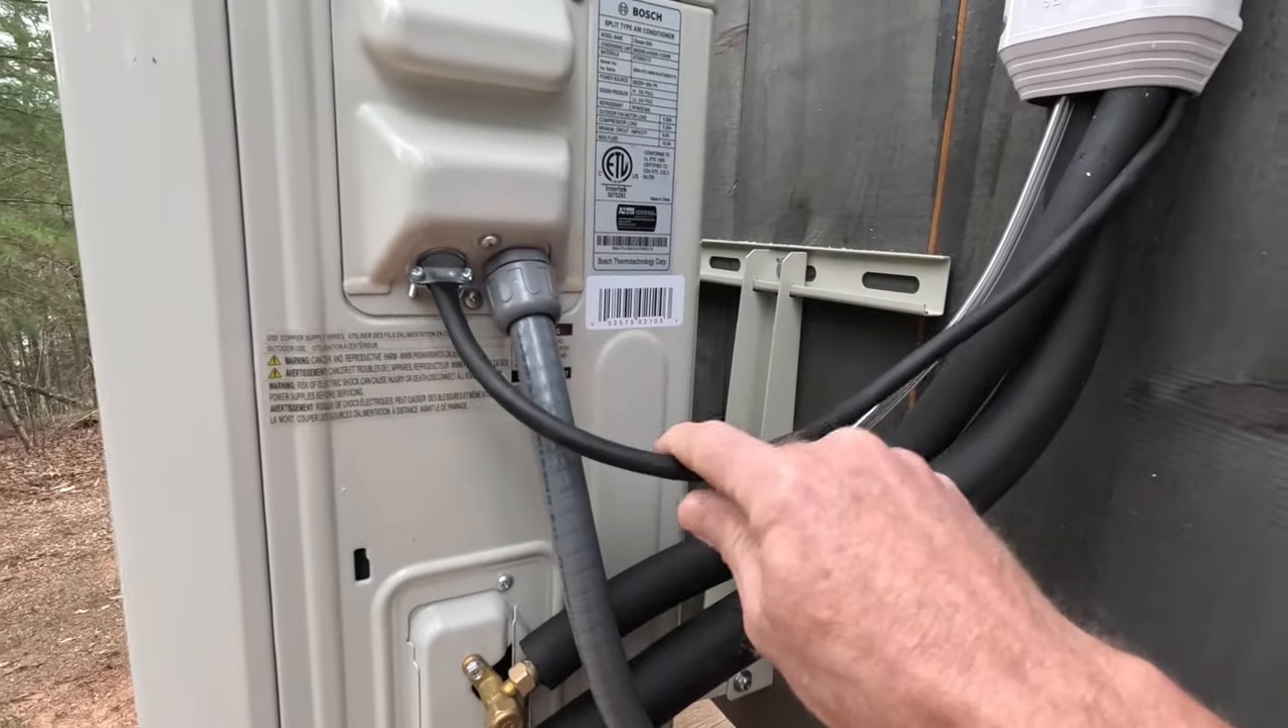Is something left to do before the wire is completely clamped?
No.